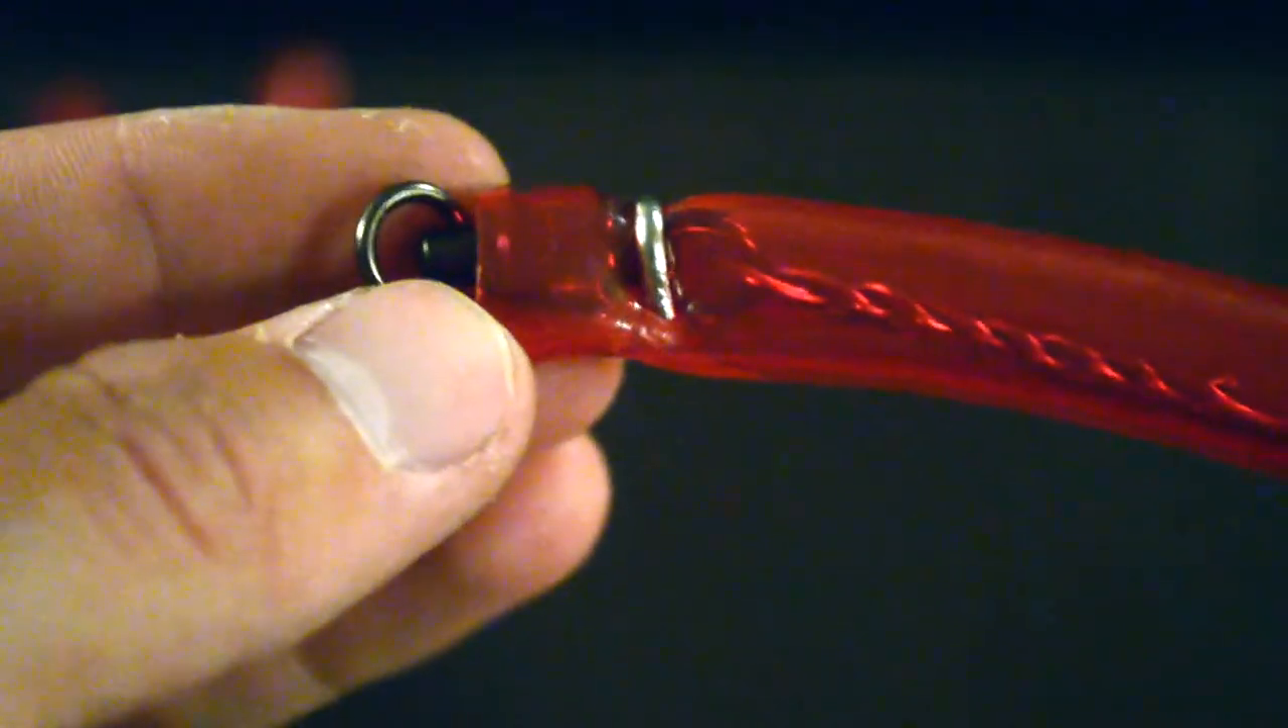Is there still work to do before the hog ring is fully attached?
No.